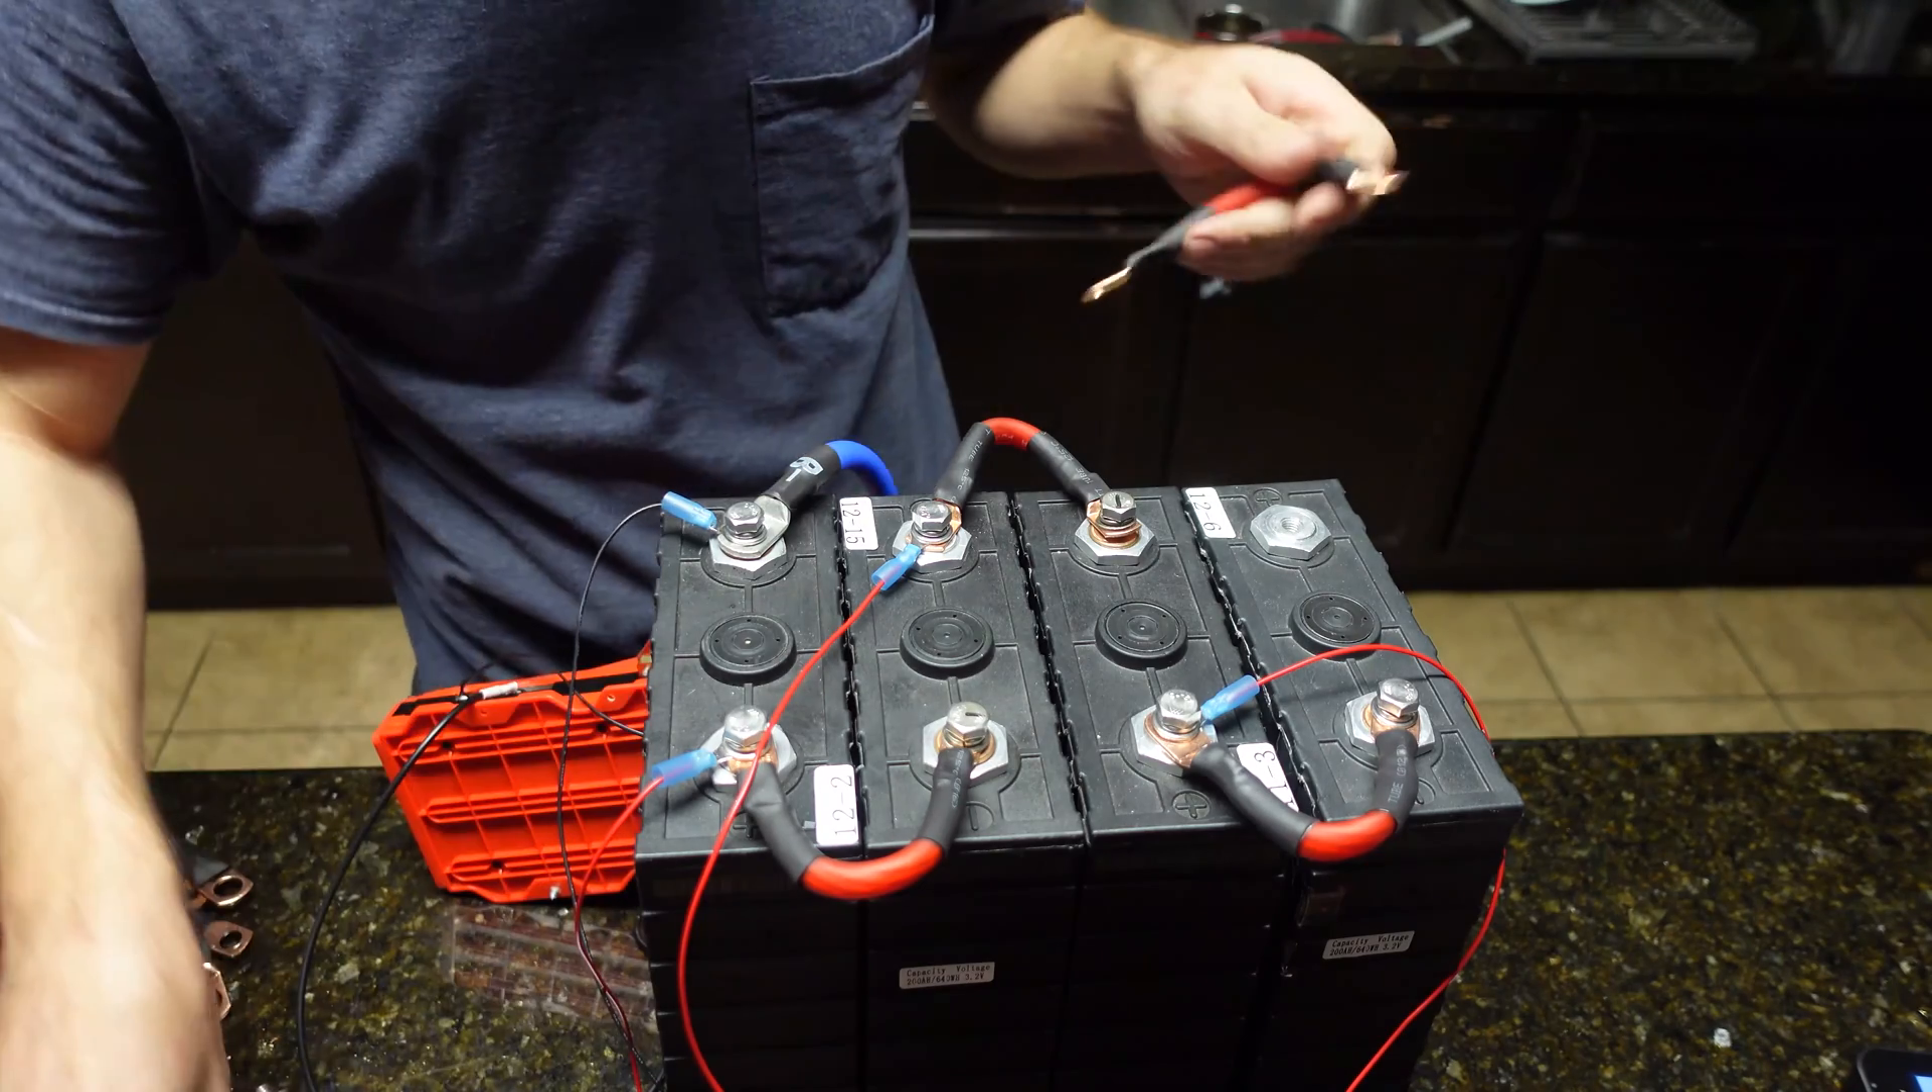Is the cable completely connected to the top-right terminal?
No.